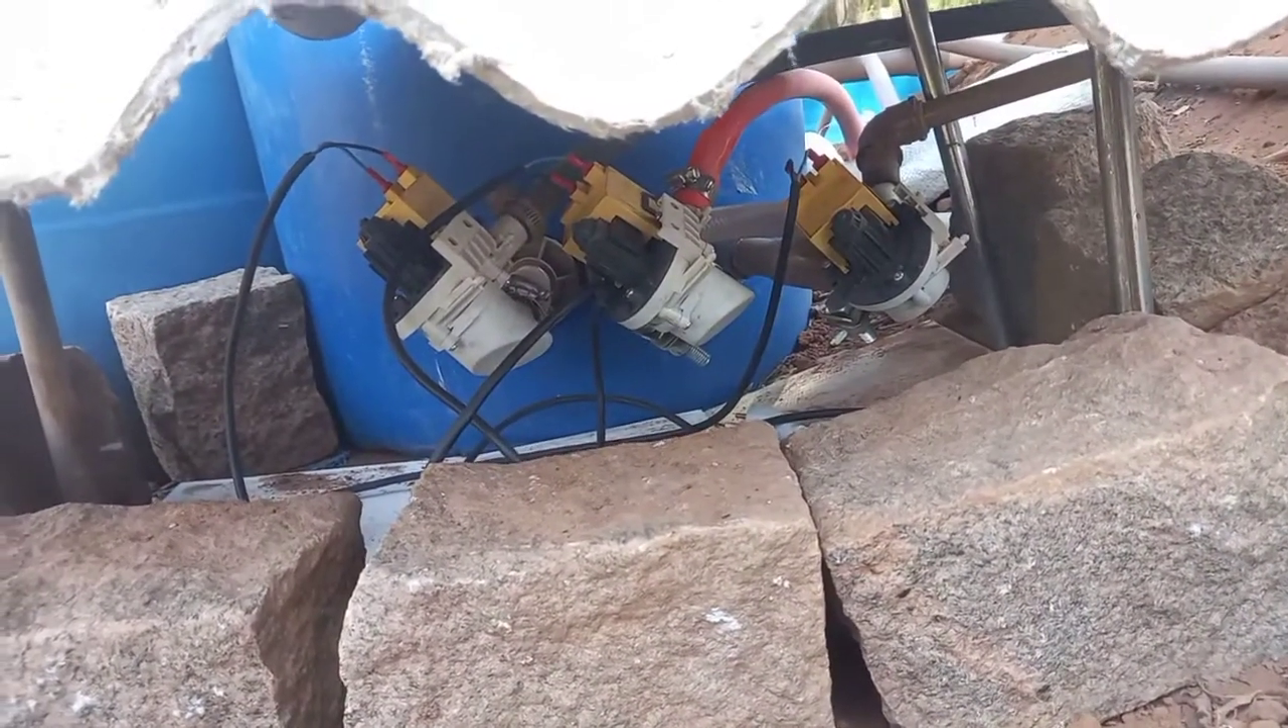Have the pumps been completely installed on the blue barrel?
Yes.